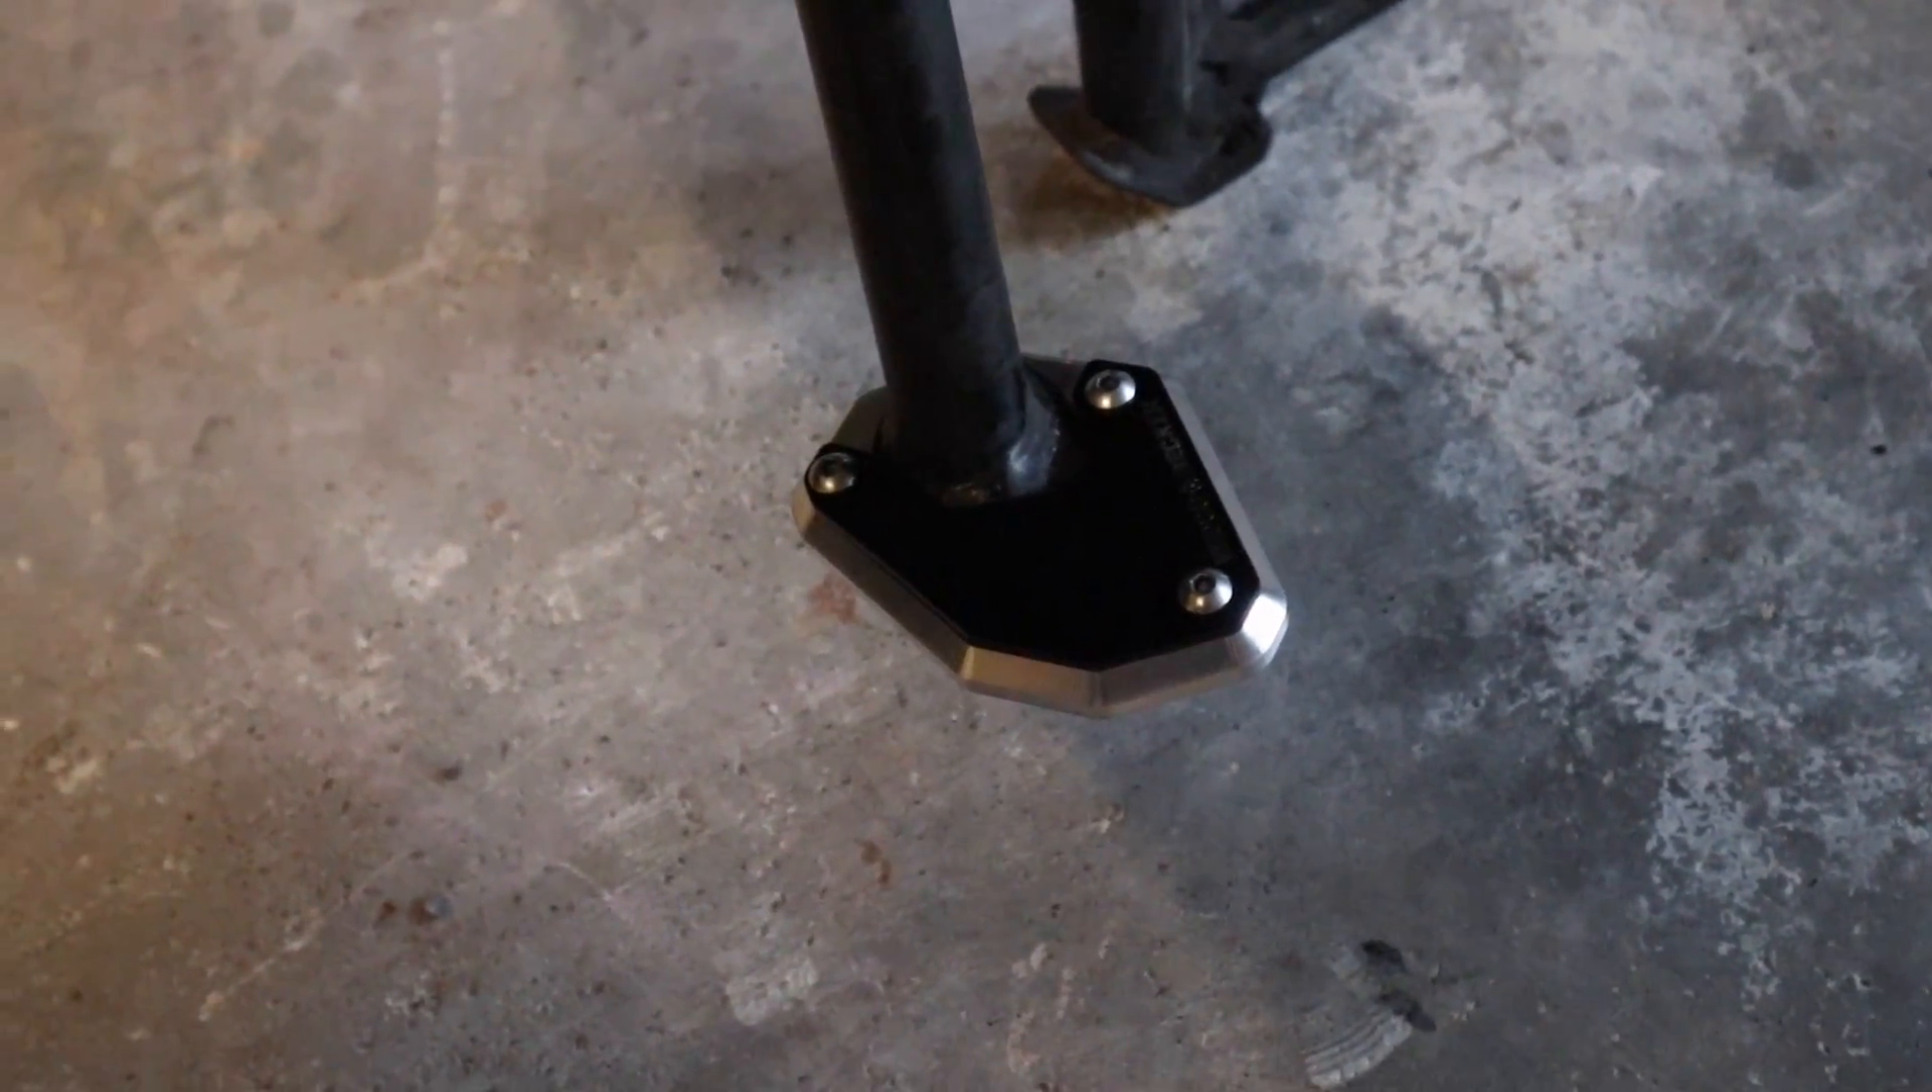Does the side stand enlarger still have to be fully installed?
No.